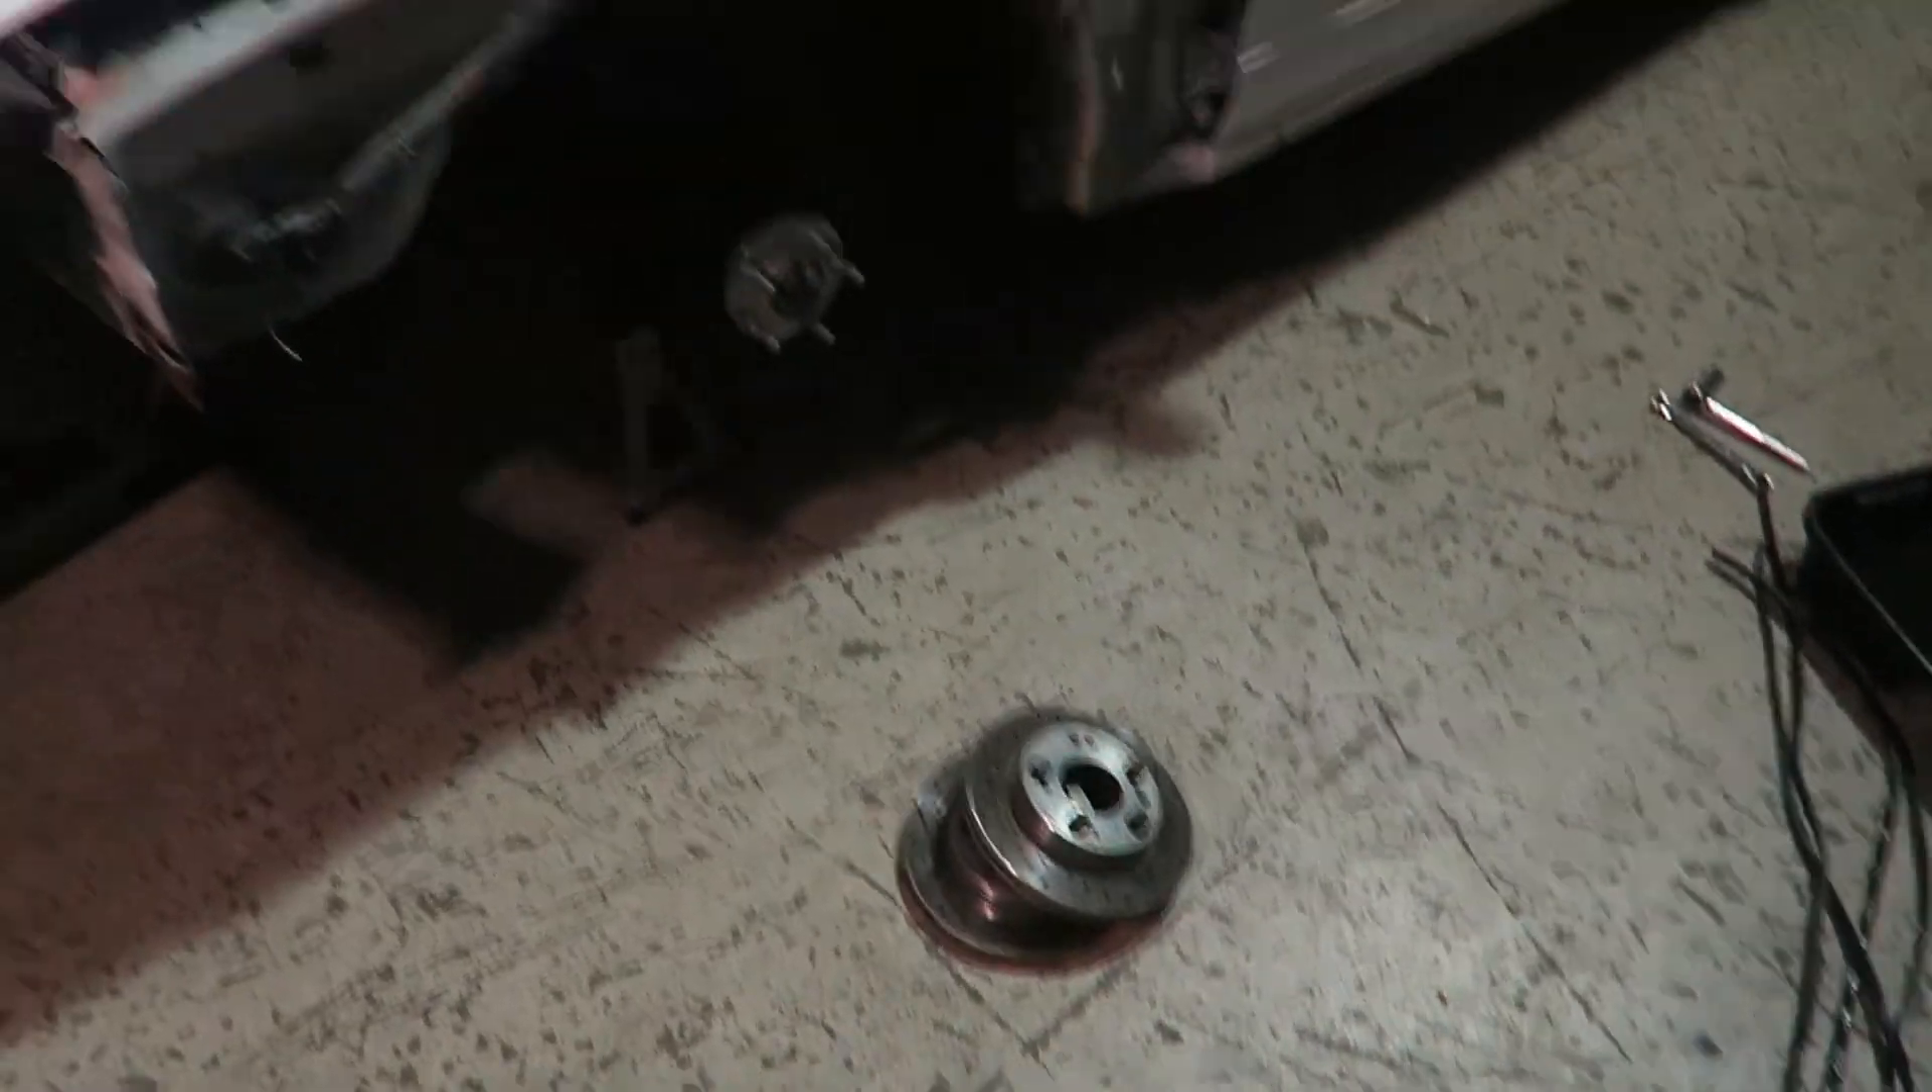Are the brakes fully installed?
No.